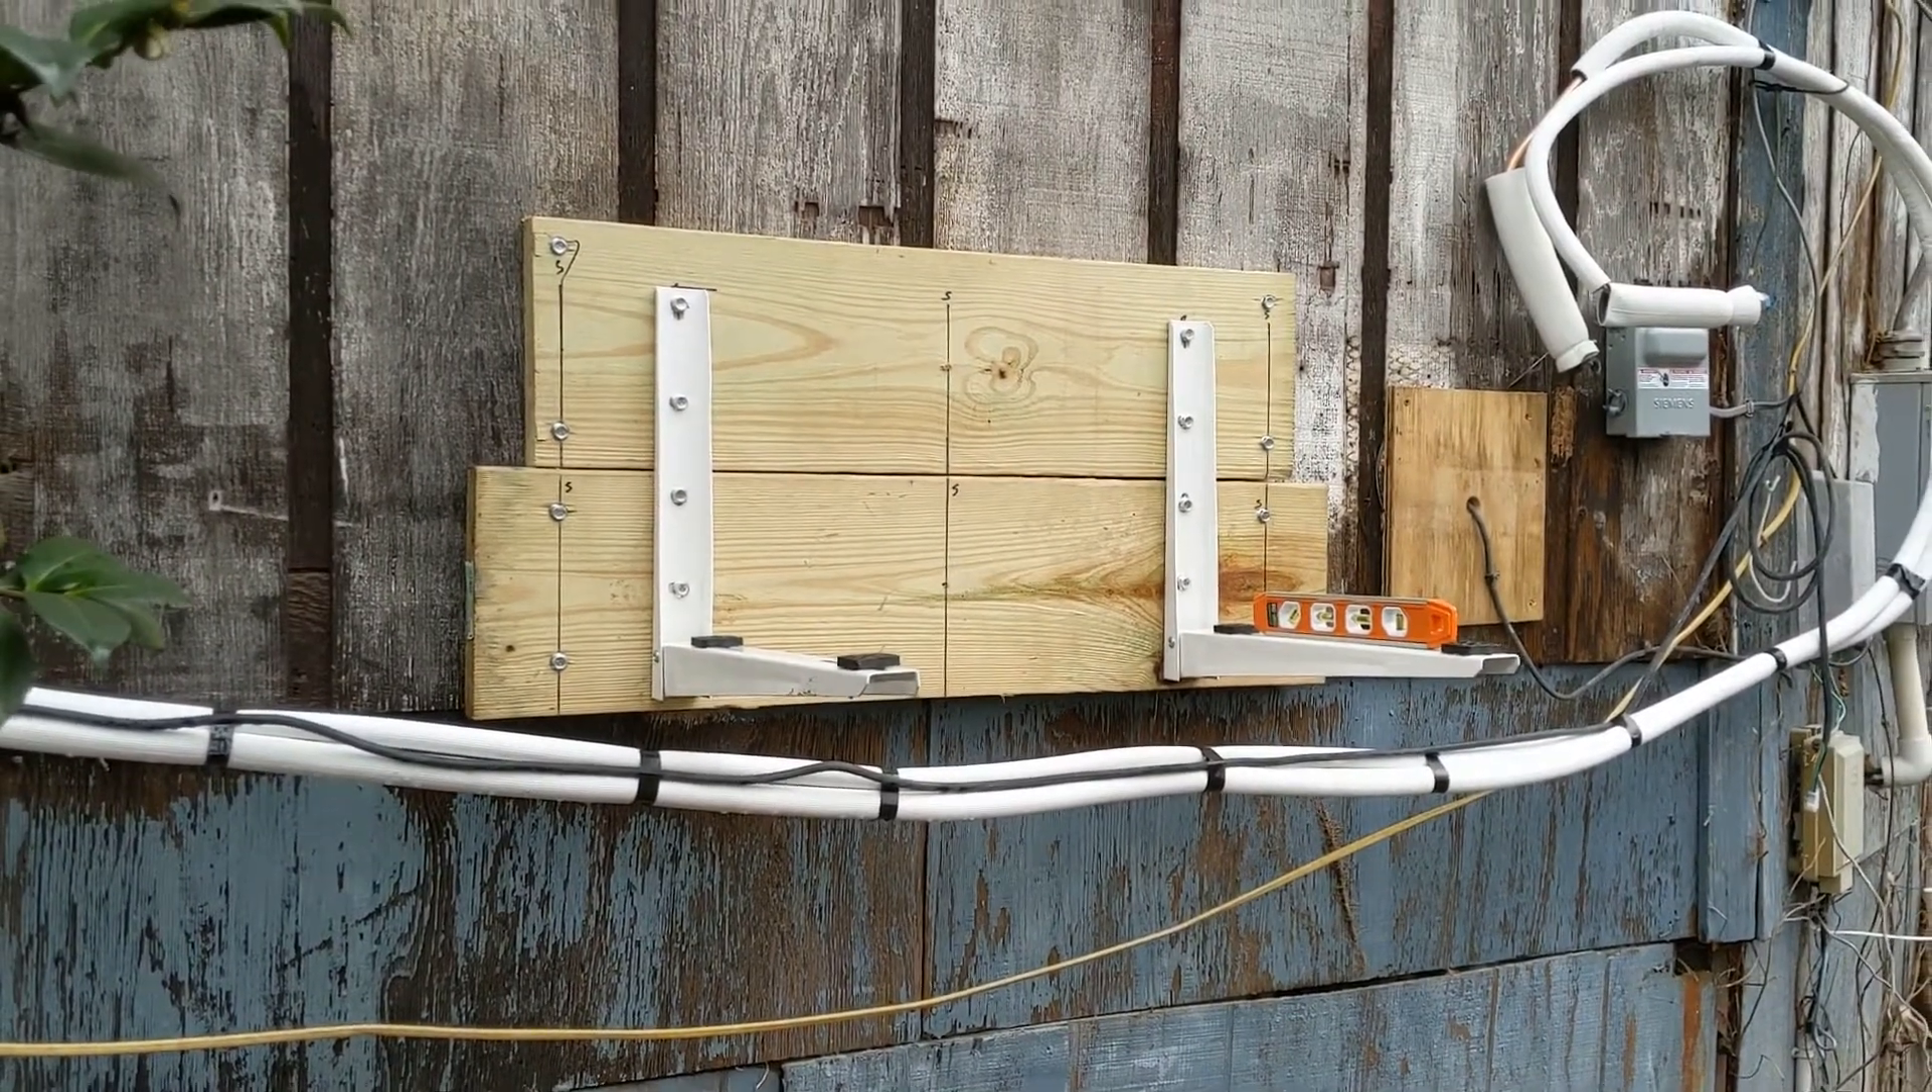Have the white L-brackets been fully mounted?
Yes.